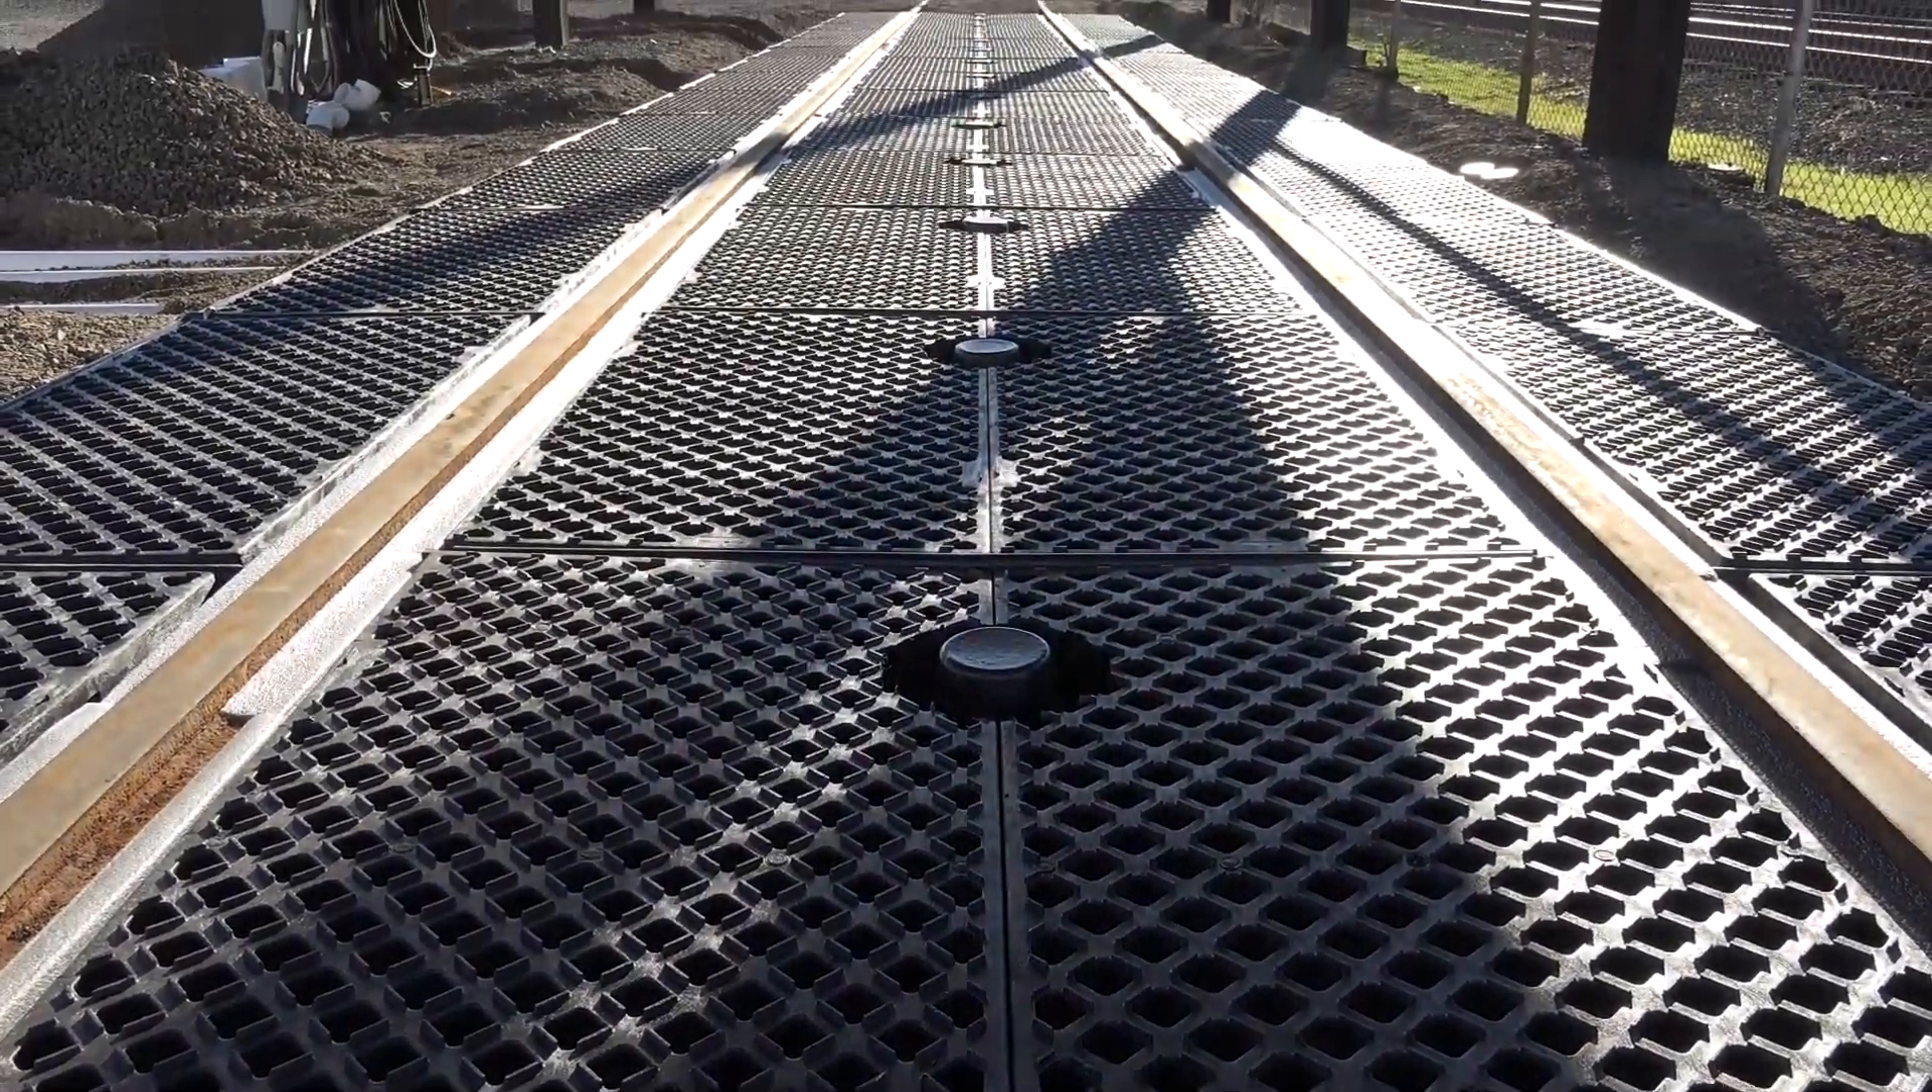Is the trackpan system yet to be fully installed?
No.